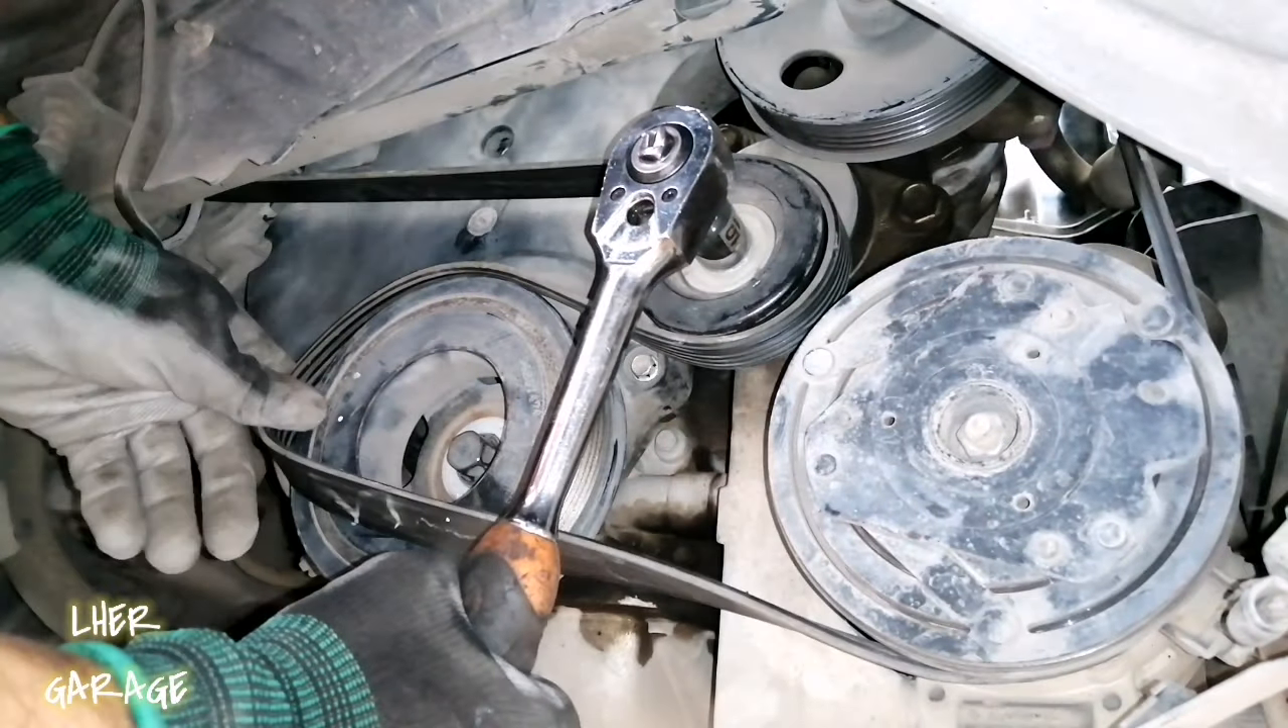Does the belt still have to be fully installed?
Yes.